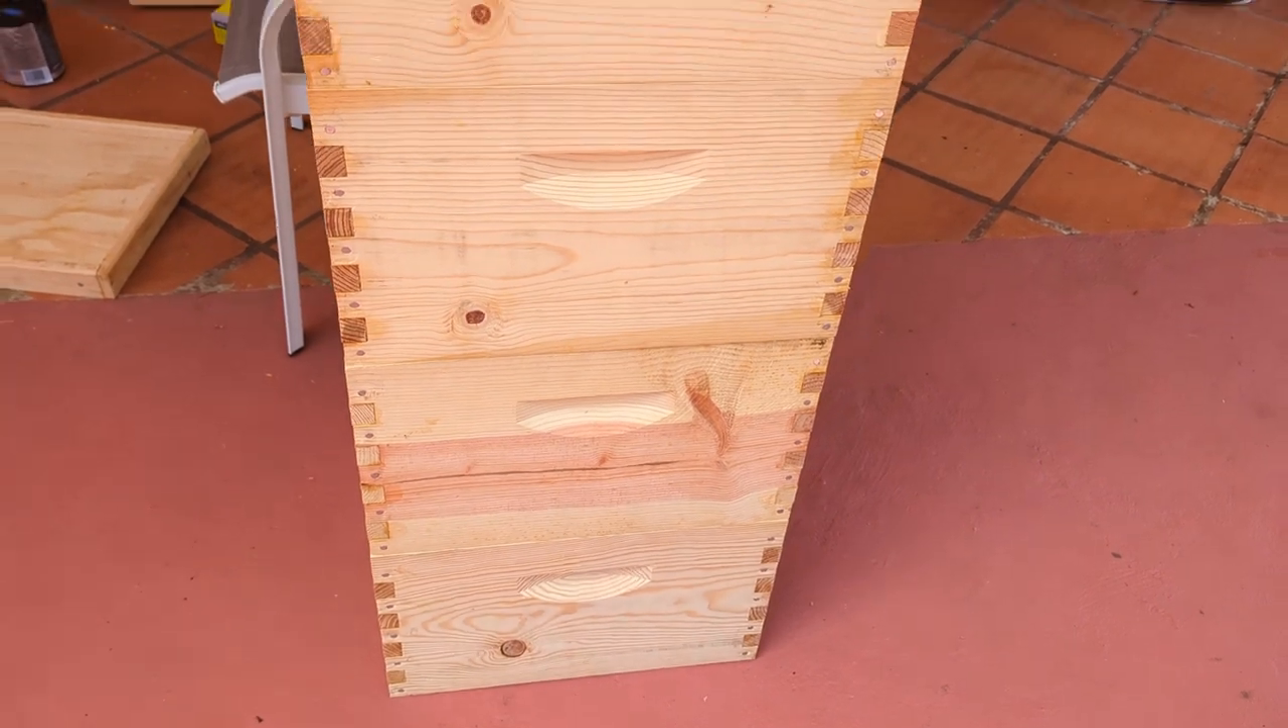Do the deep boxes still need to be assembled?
No.